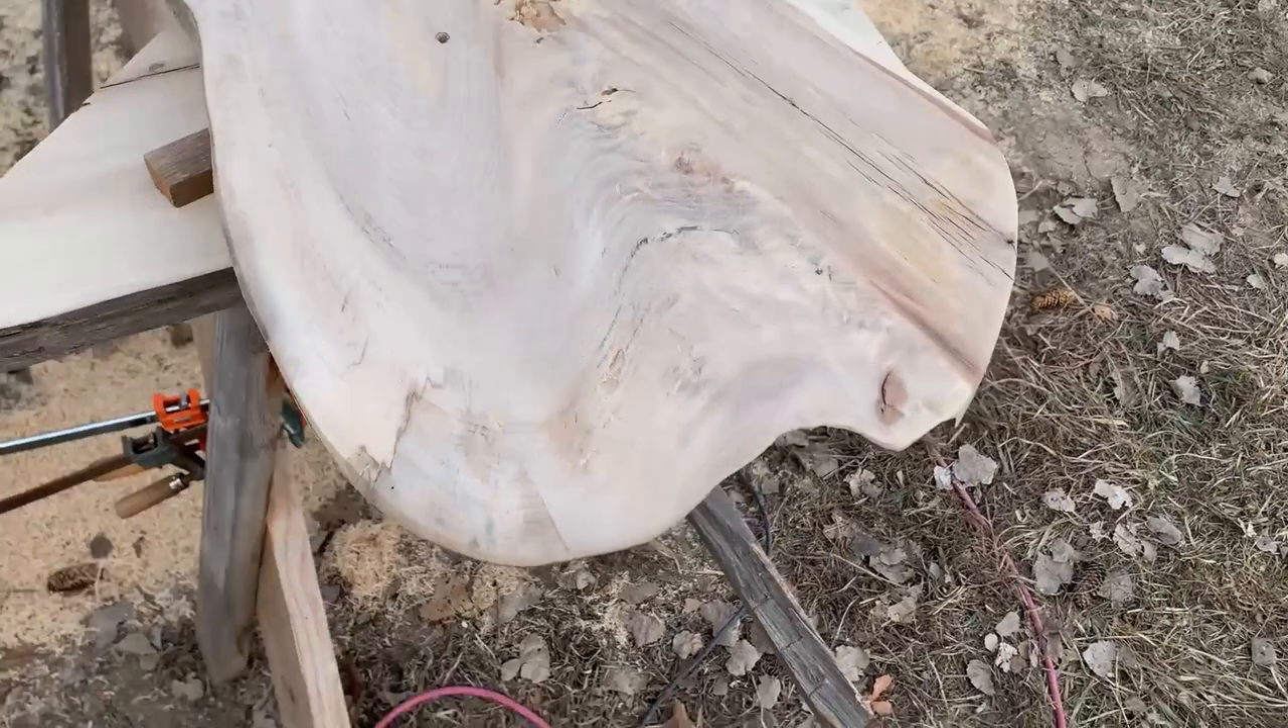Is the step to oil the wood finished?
No.